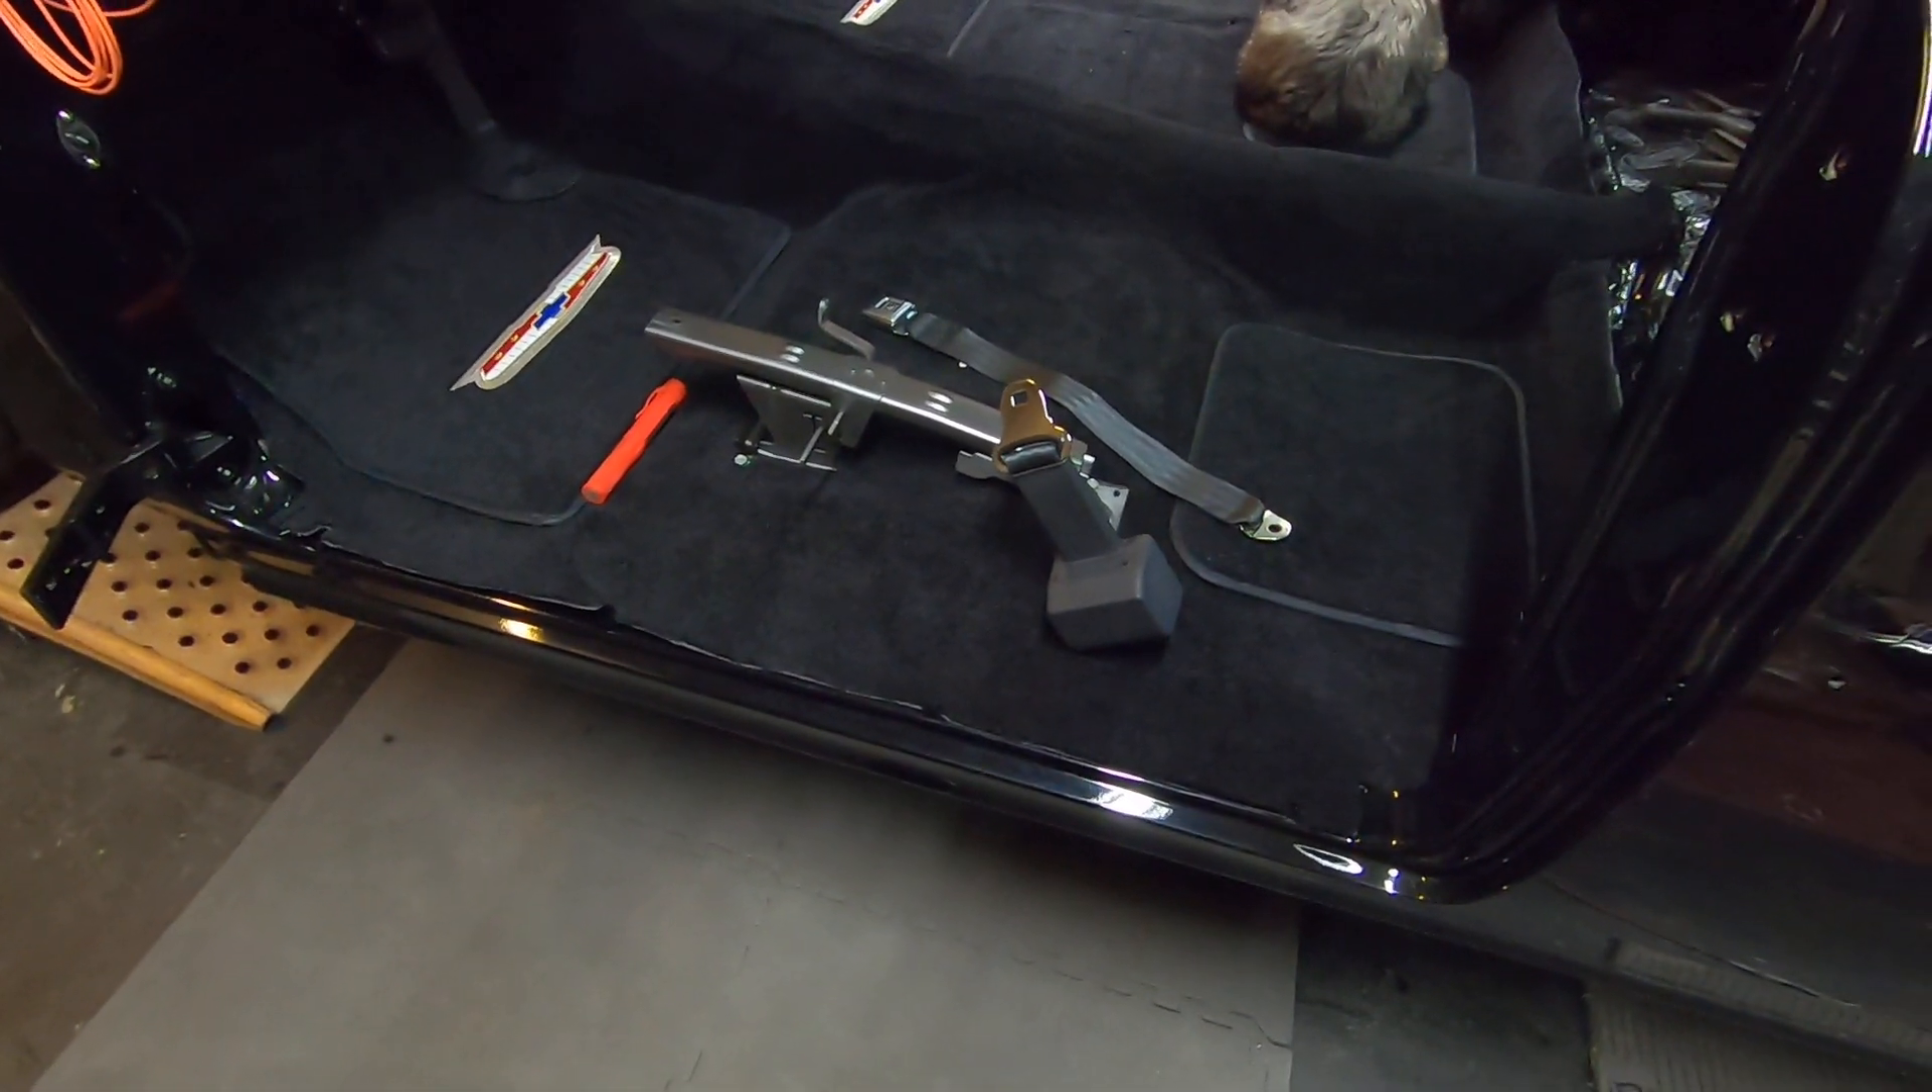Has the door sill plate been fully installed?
No.